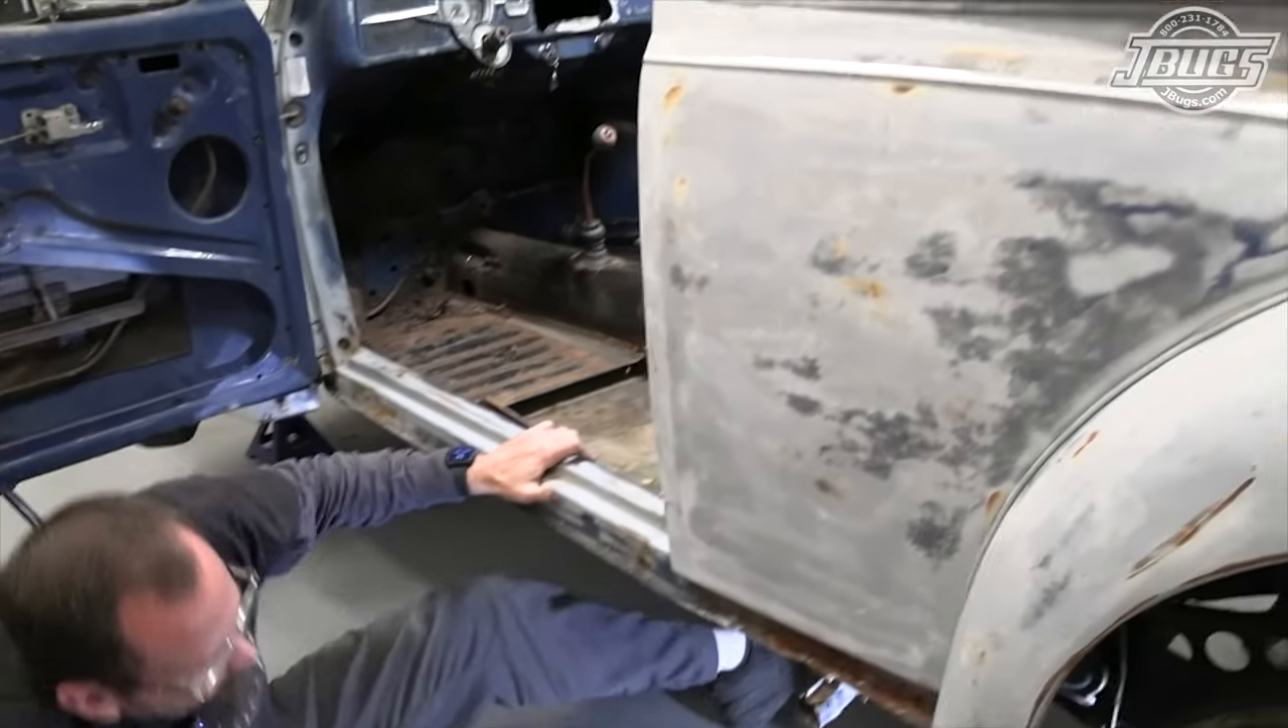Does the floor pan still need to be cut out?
Yes.